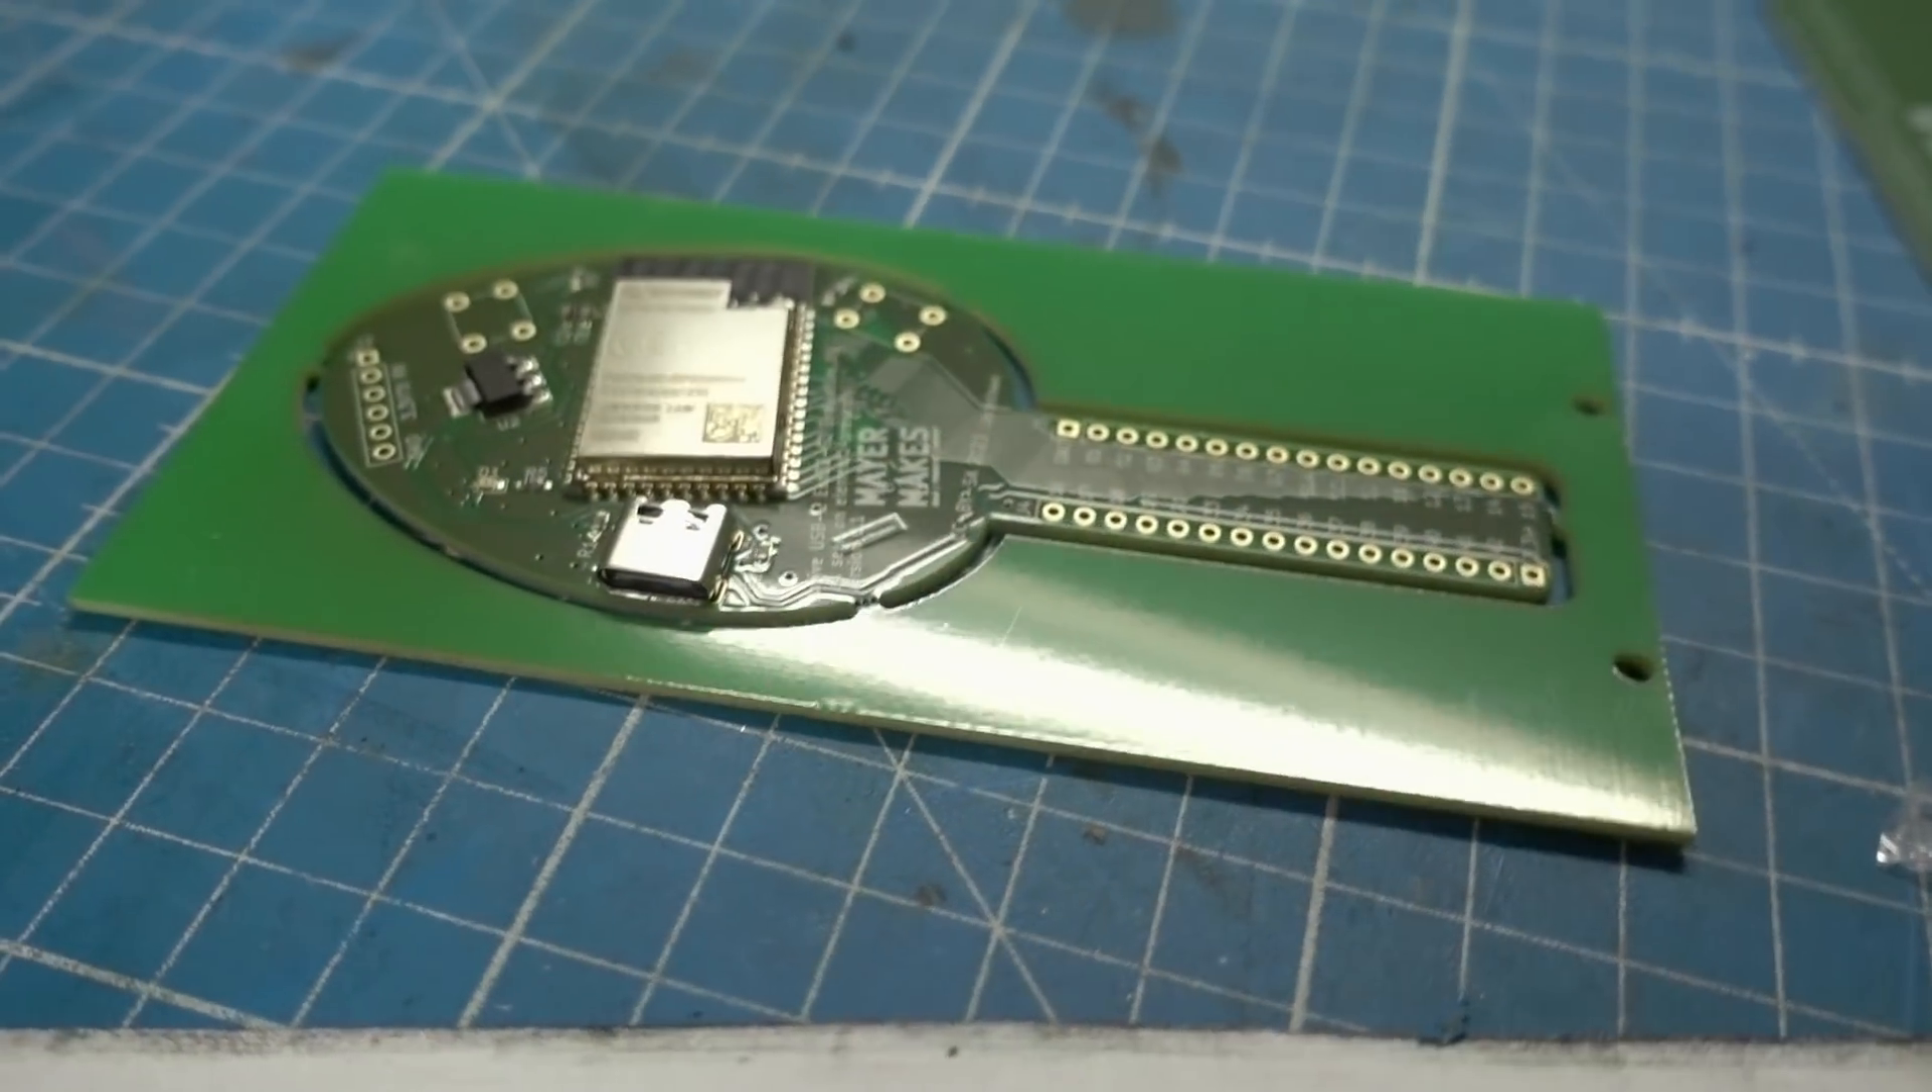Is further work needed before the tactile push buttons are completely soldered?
Yes.